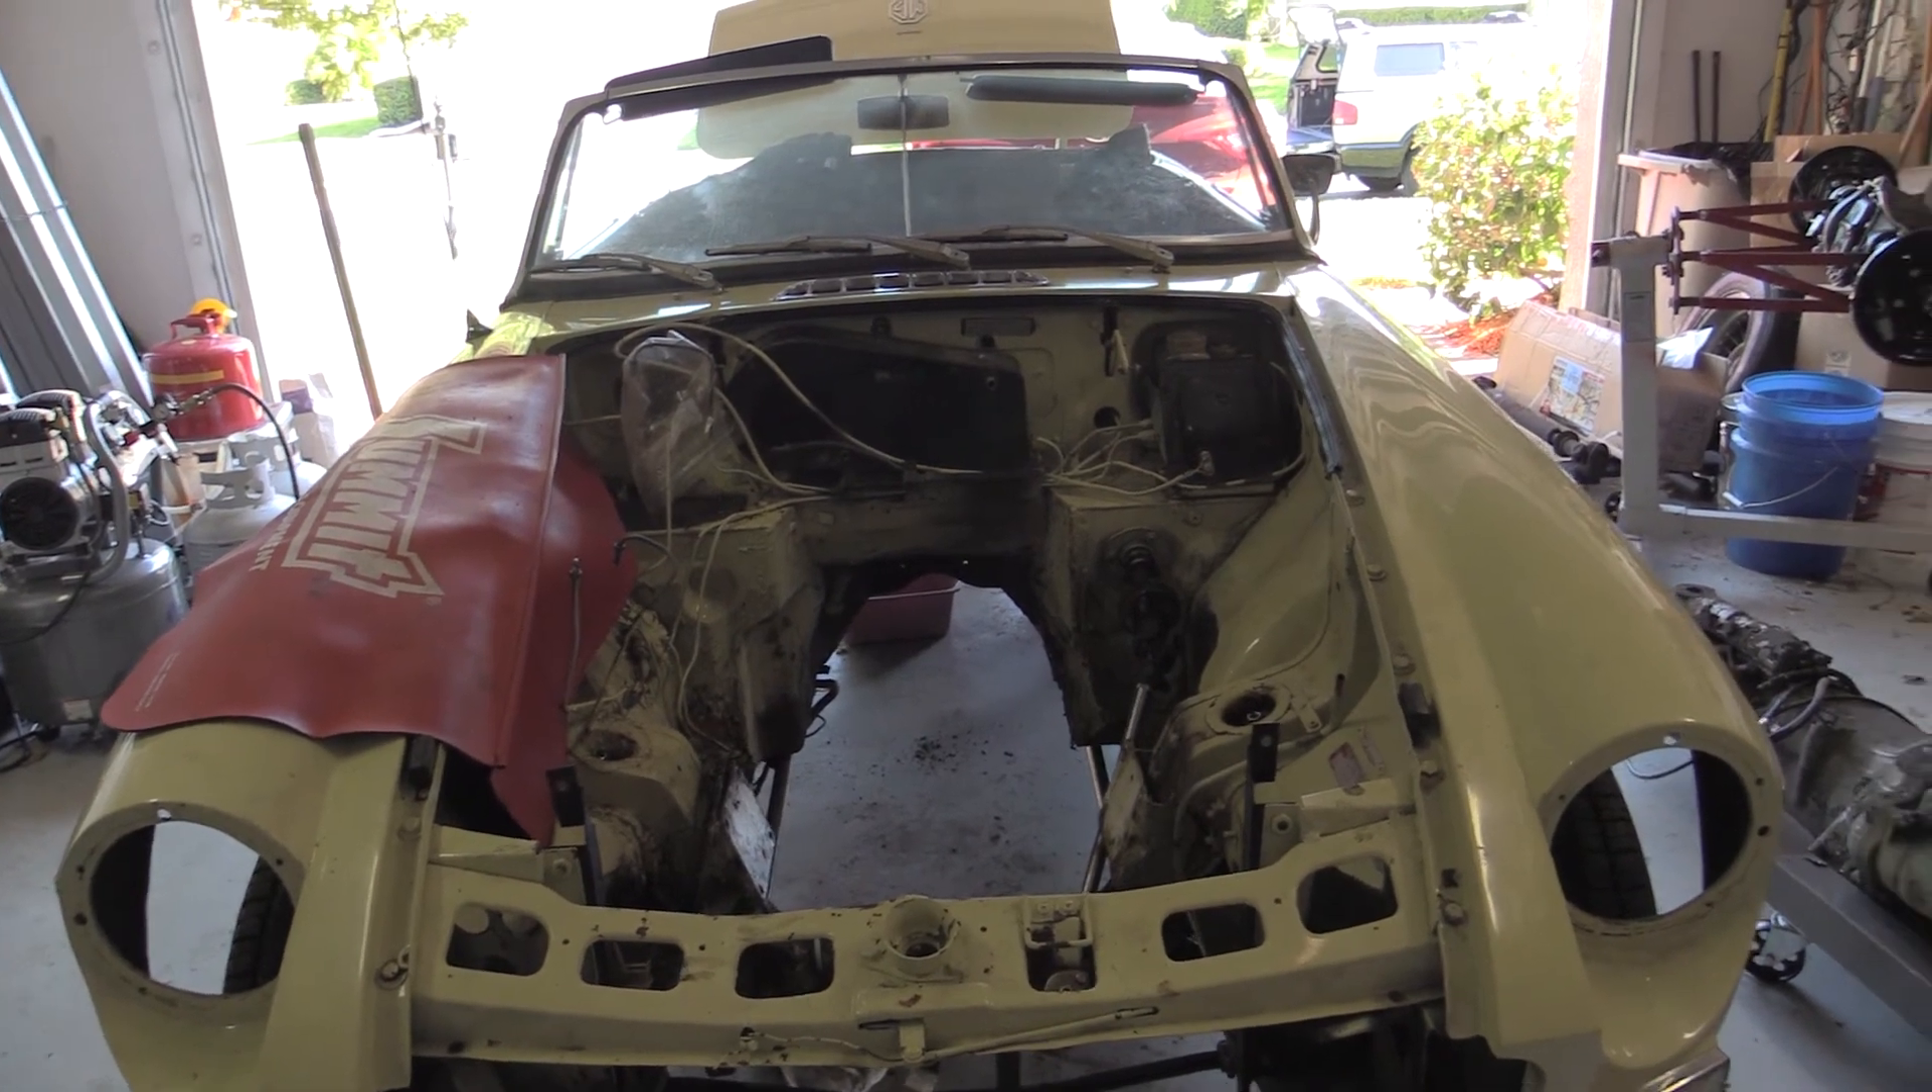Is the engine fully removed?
Yes.